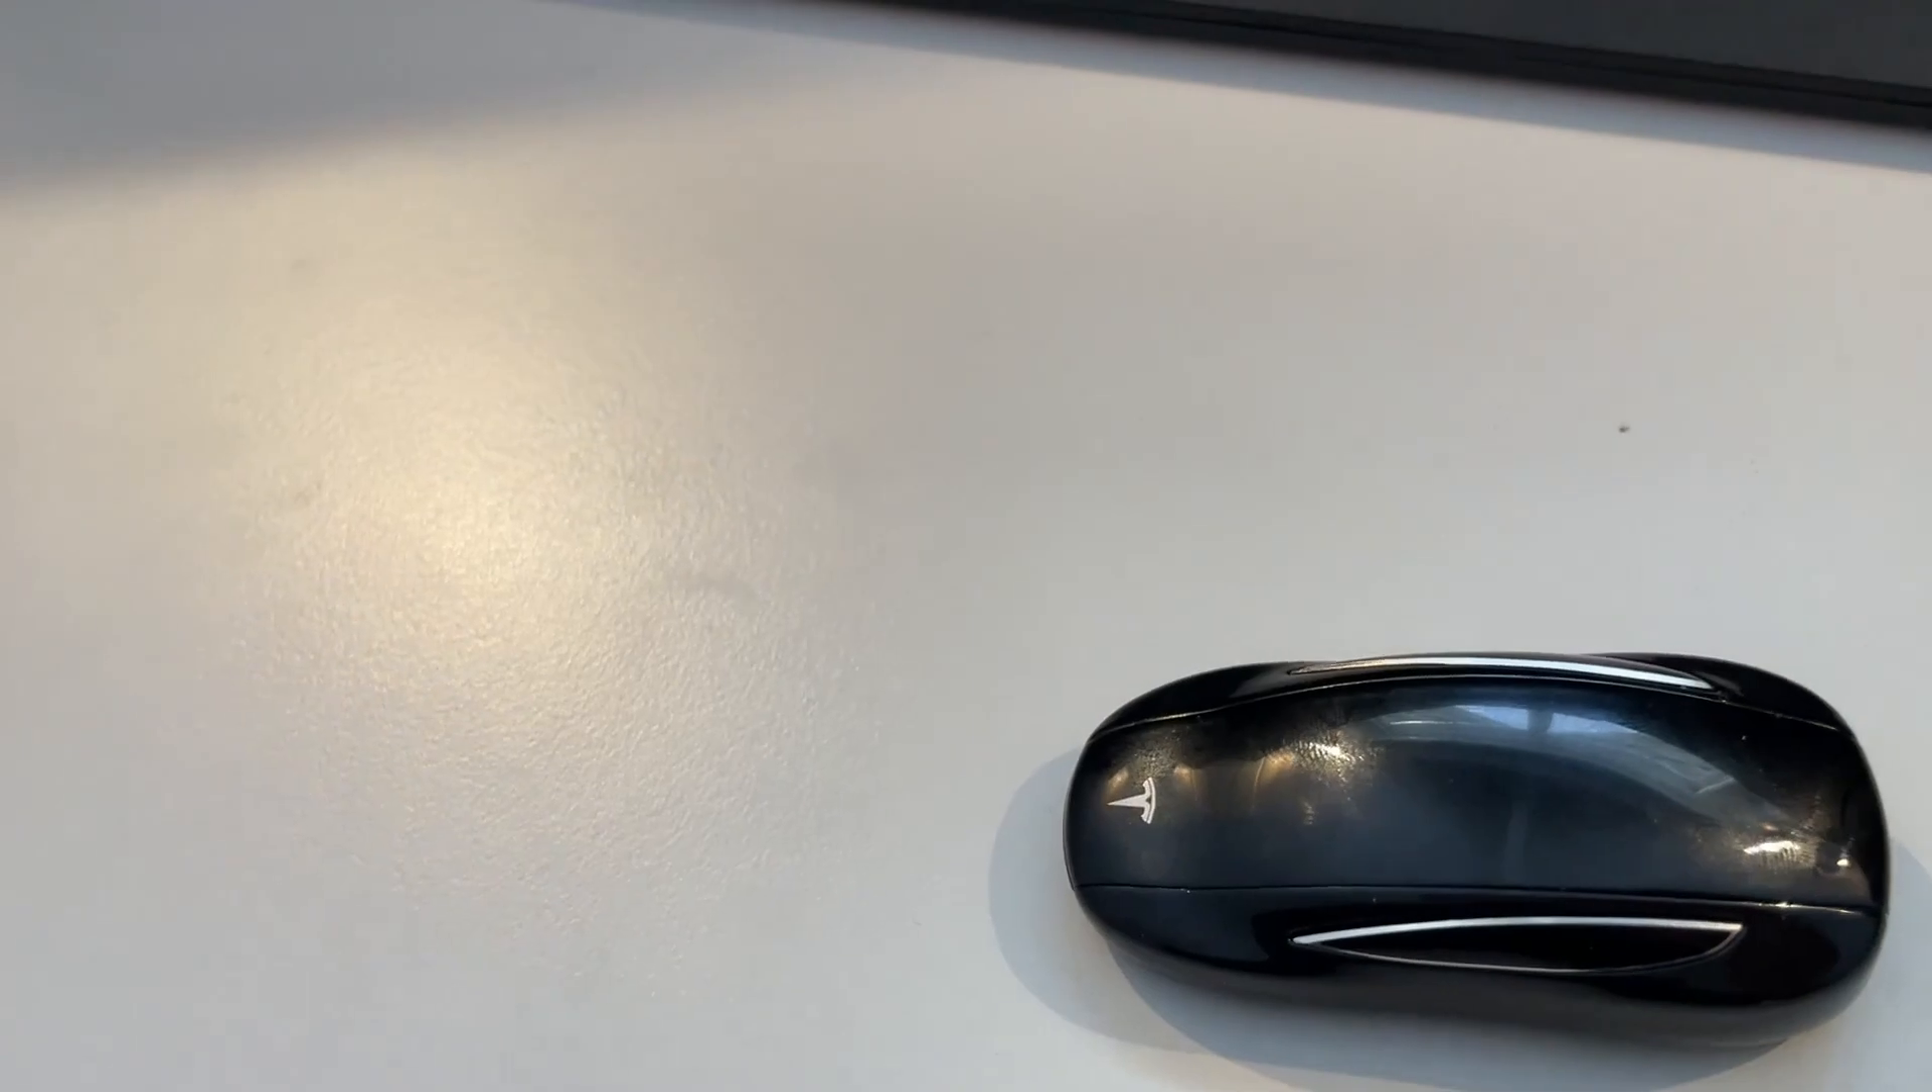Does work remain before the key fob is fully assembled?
No.